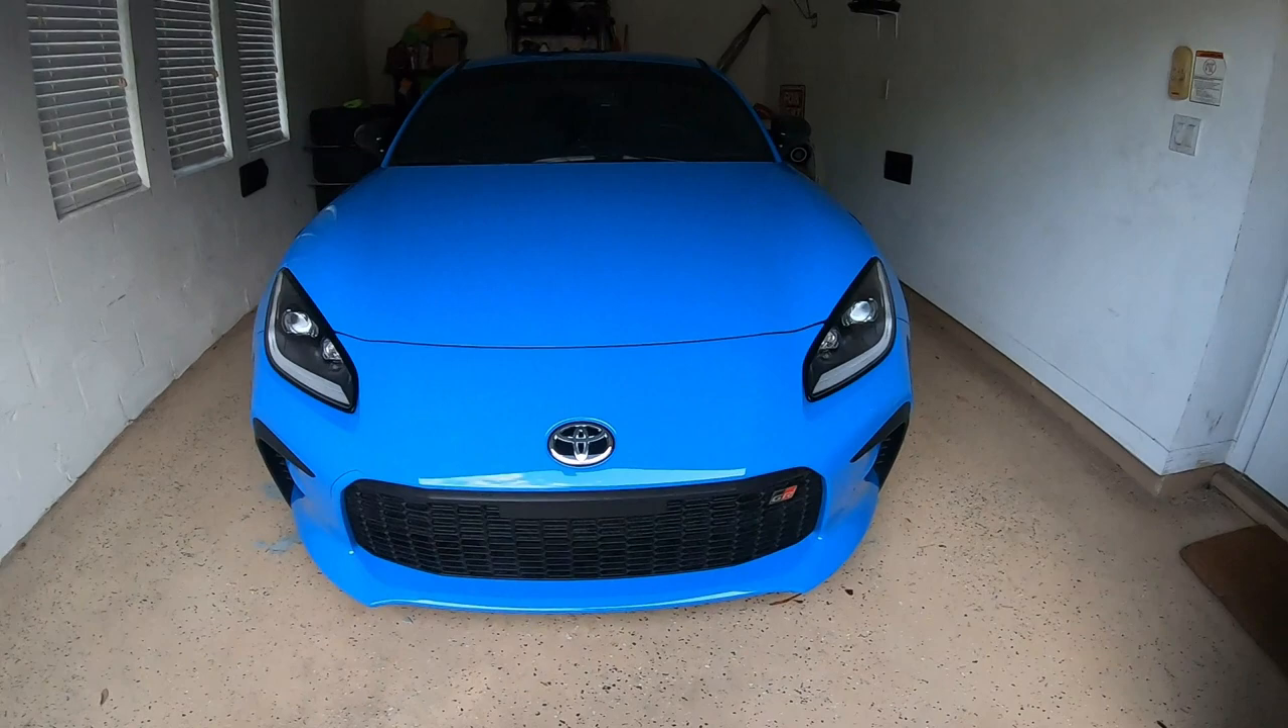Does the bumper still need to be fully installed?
No.